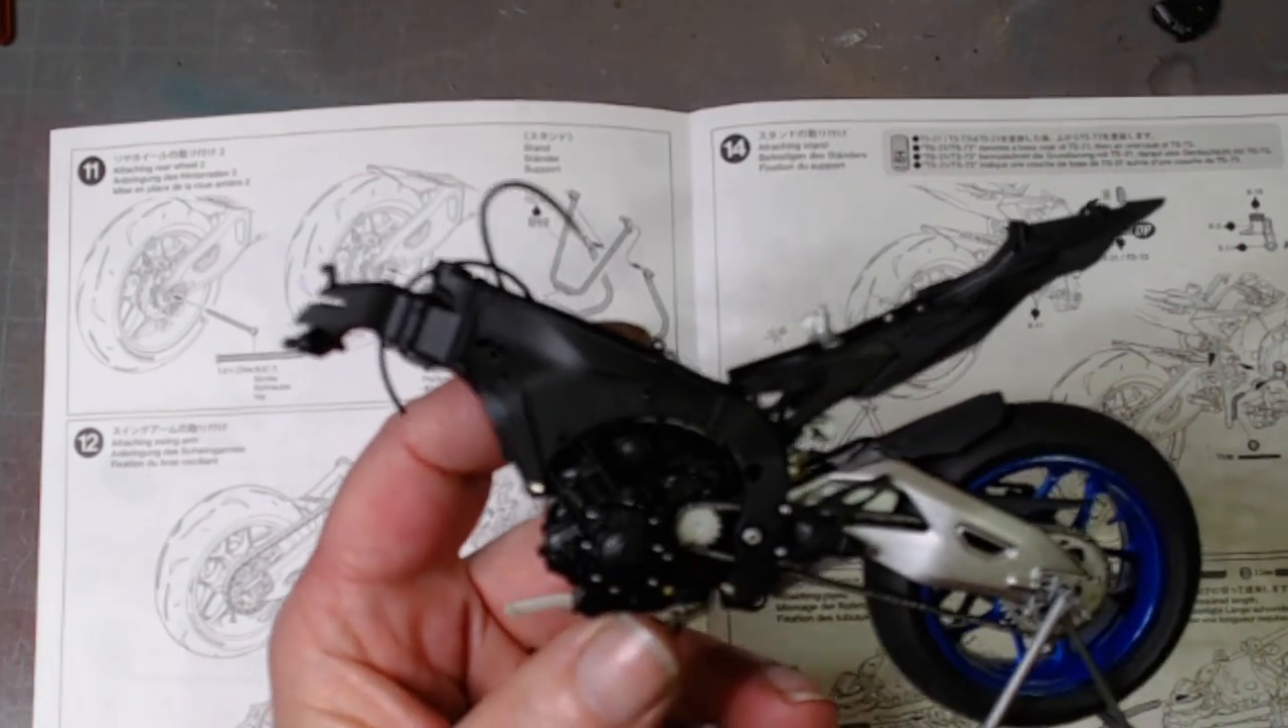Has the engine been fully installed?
Yes.